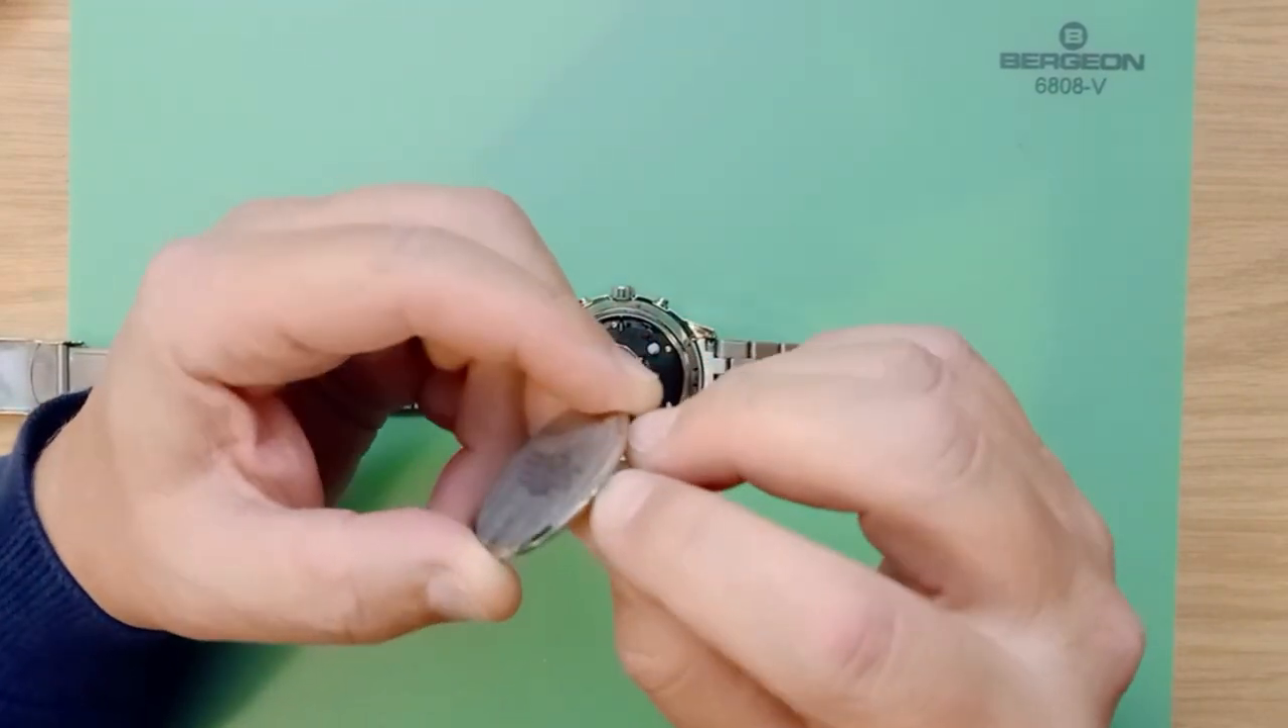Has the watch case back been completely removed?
Yes.